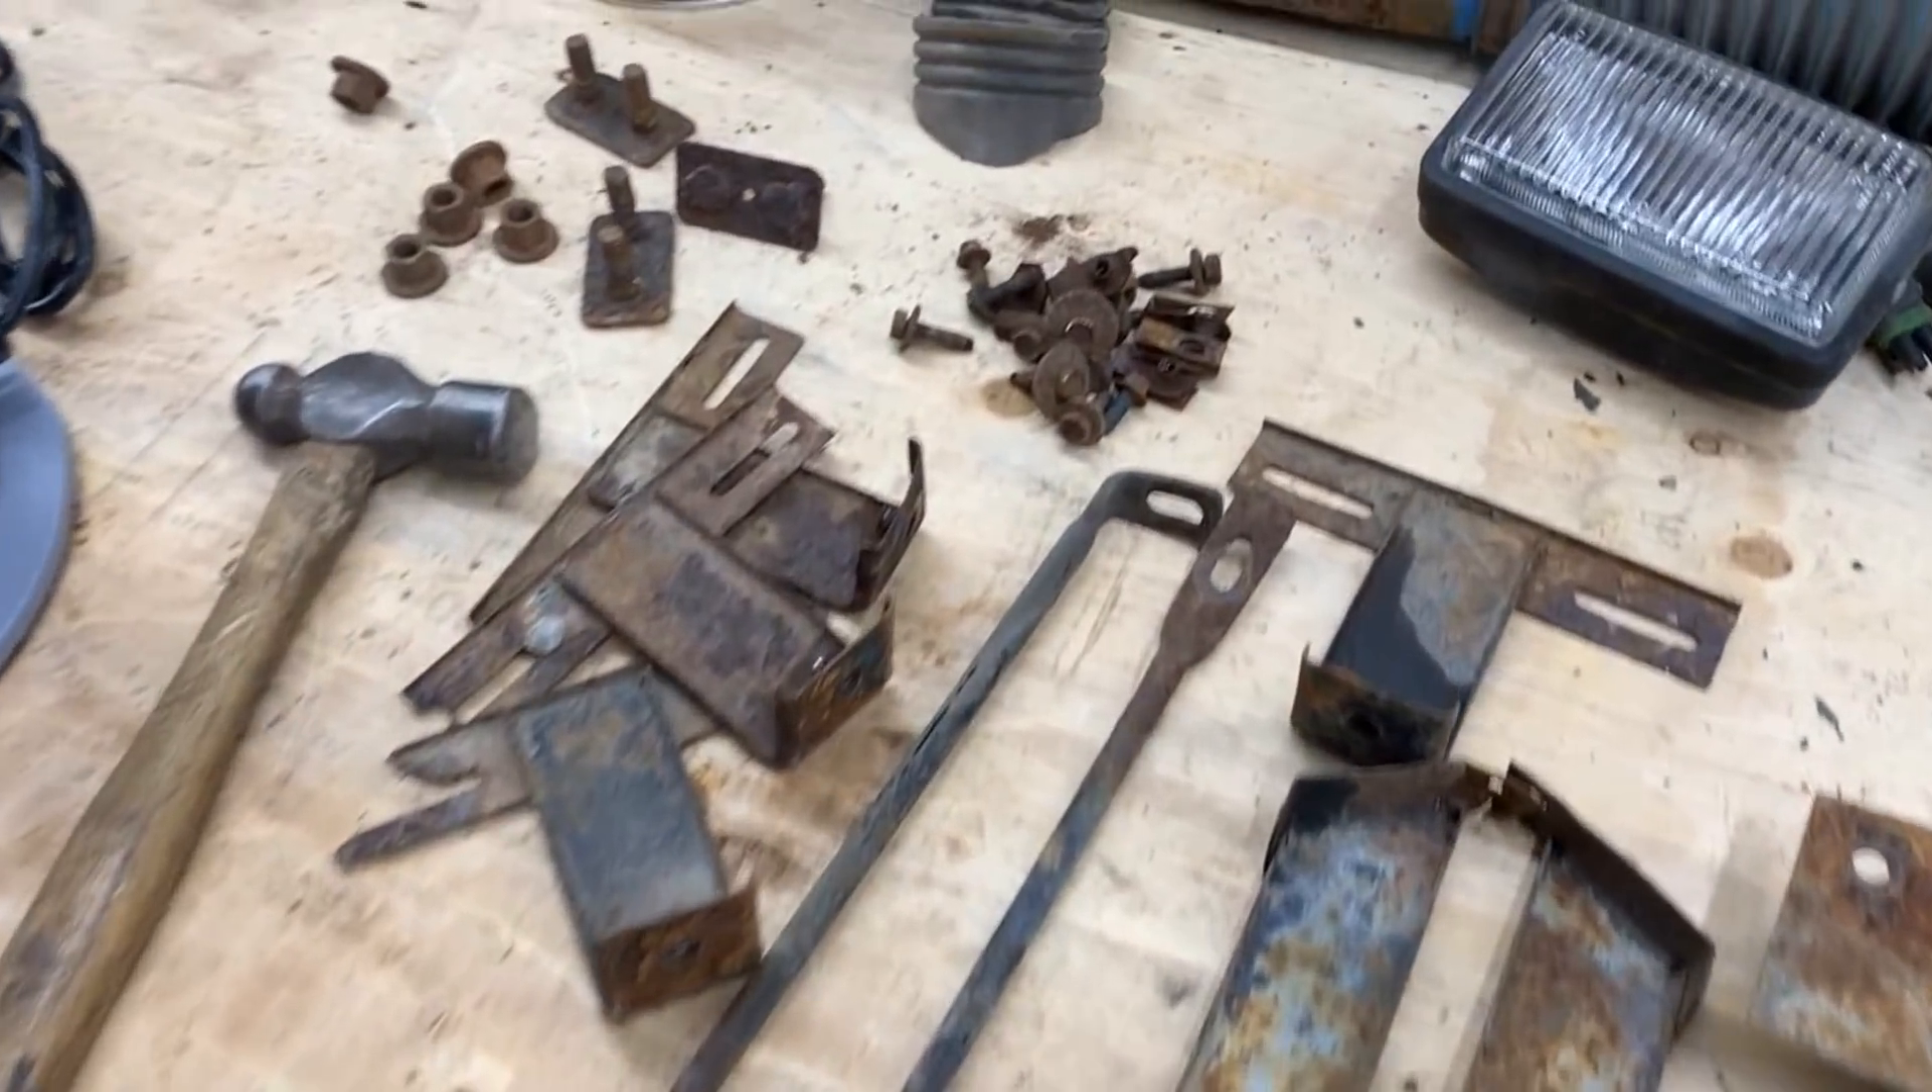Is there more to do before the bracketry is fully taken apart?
No.